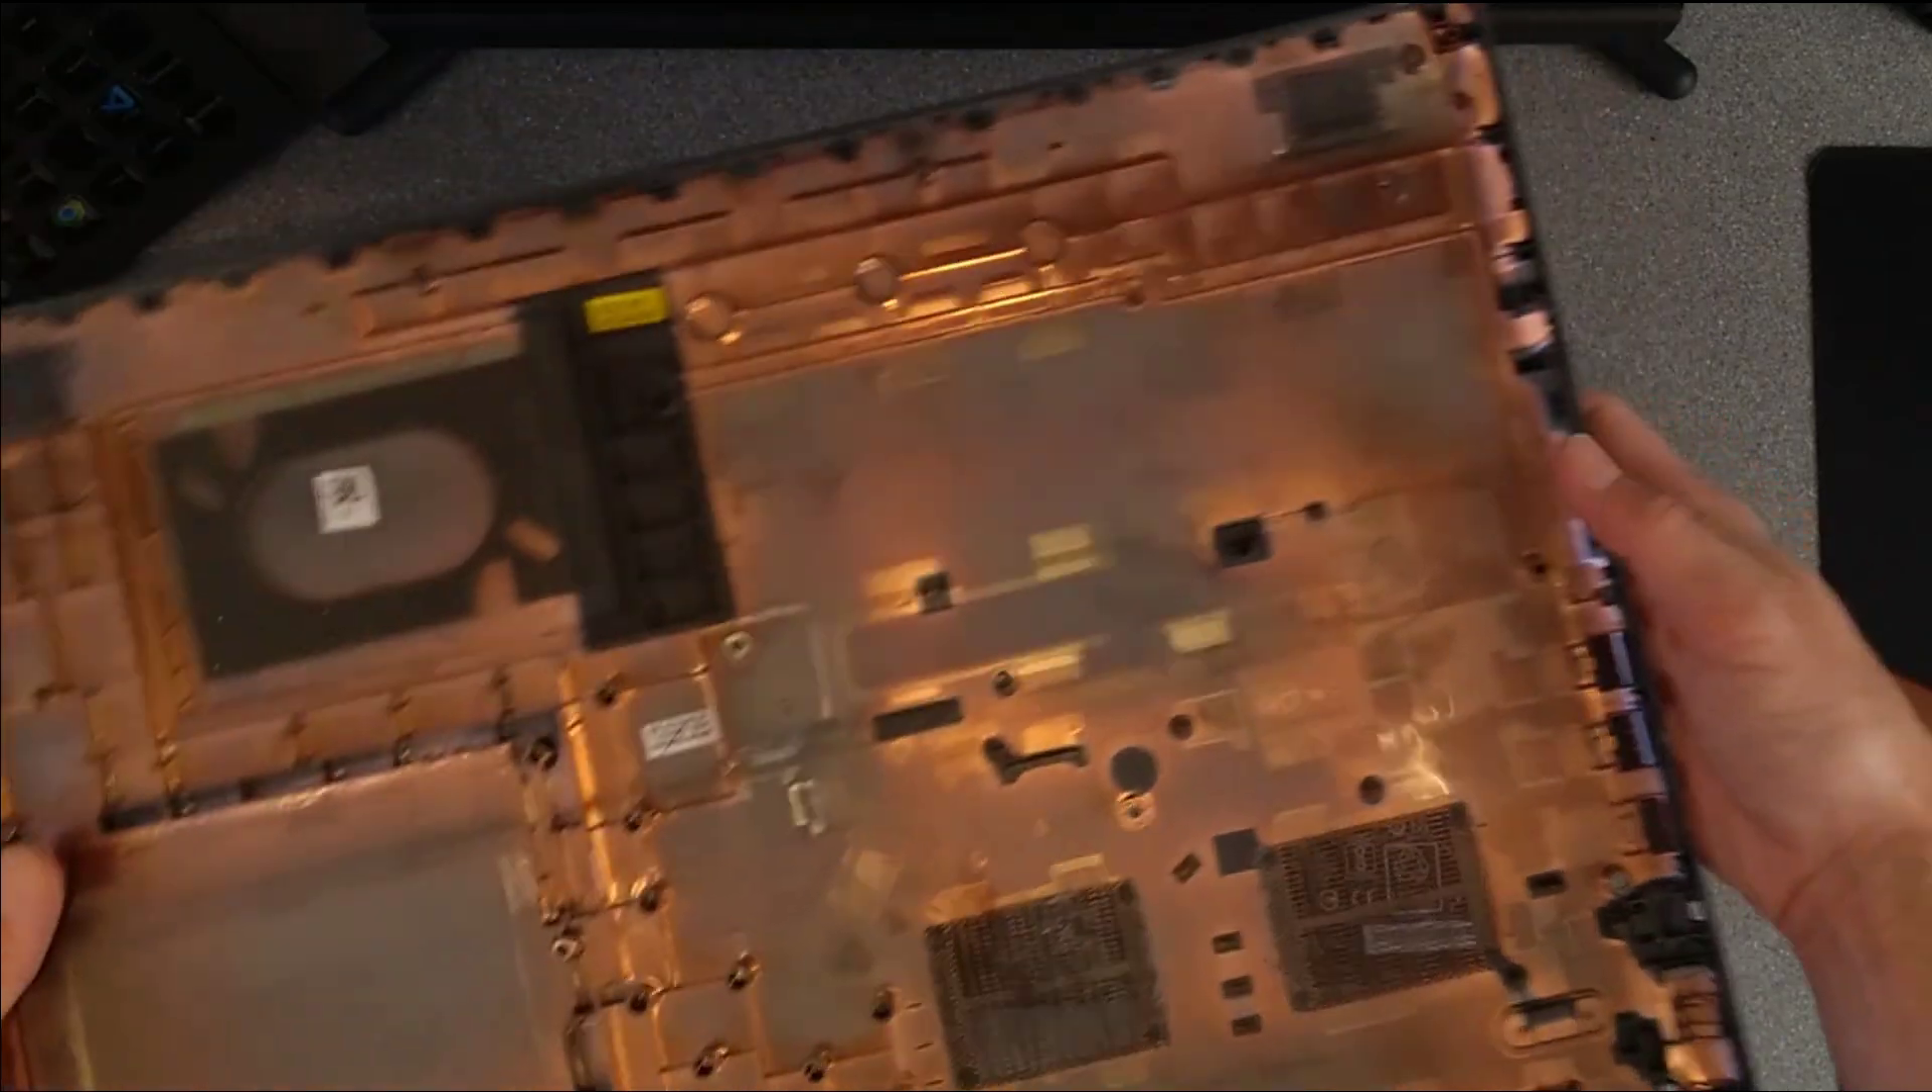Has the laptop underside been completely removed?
Yes.